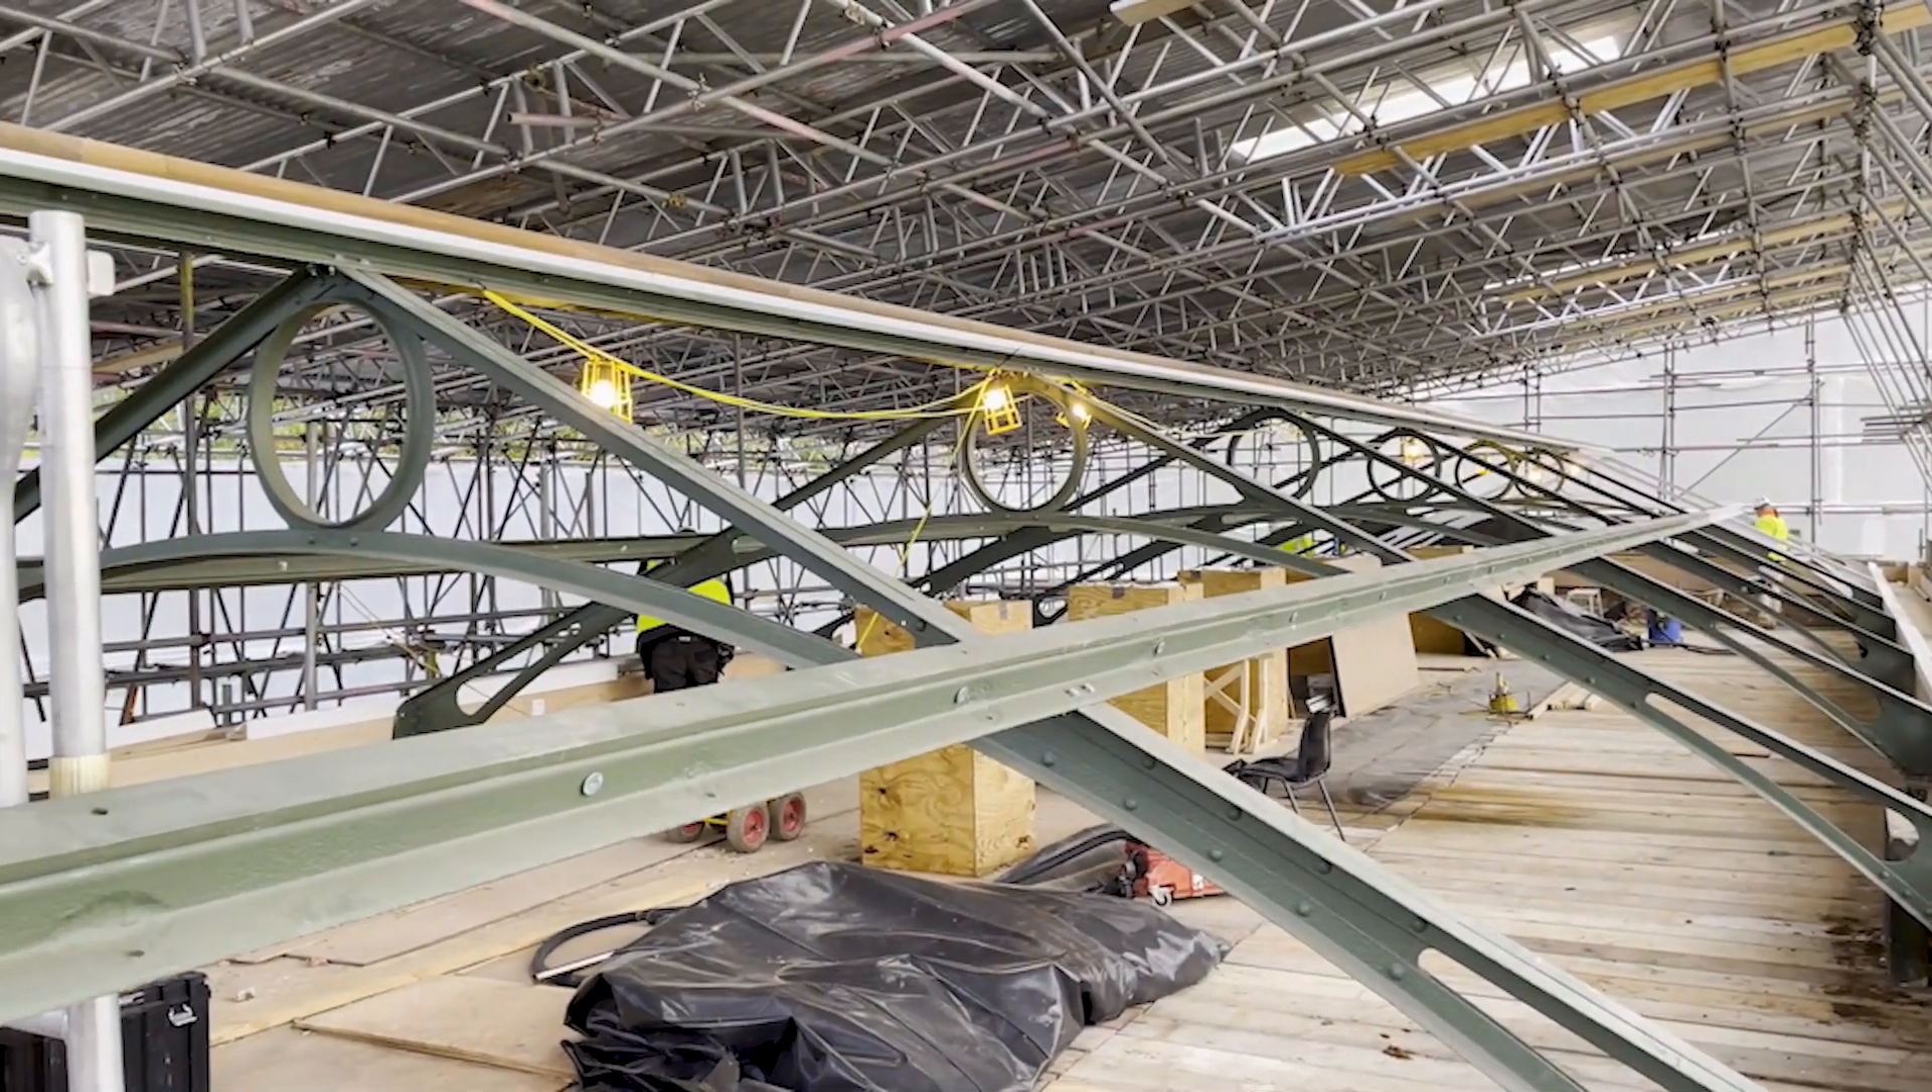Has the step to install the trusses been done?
Yes.